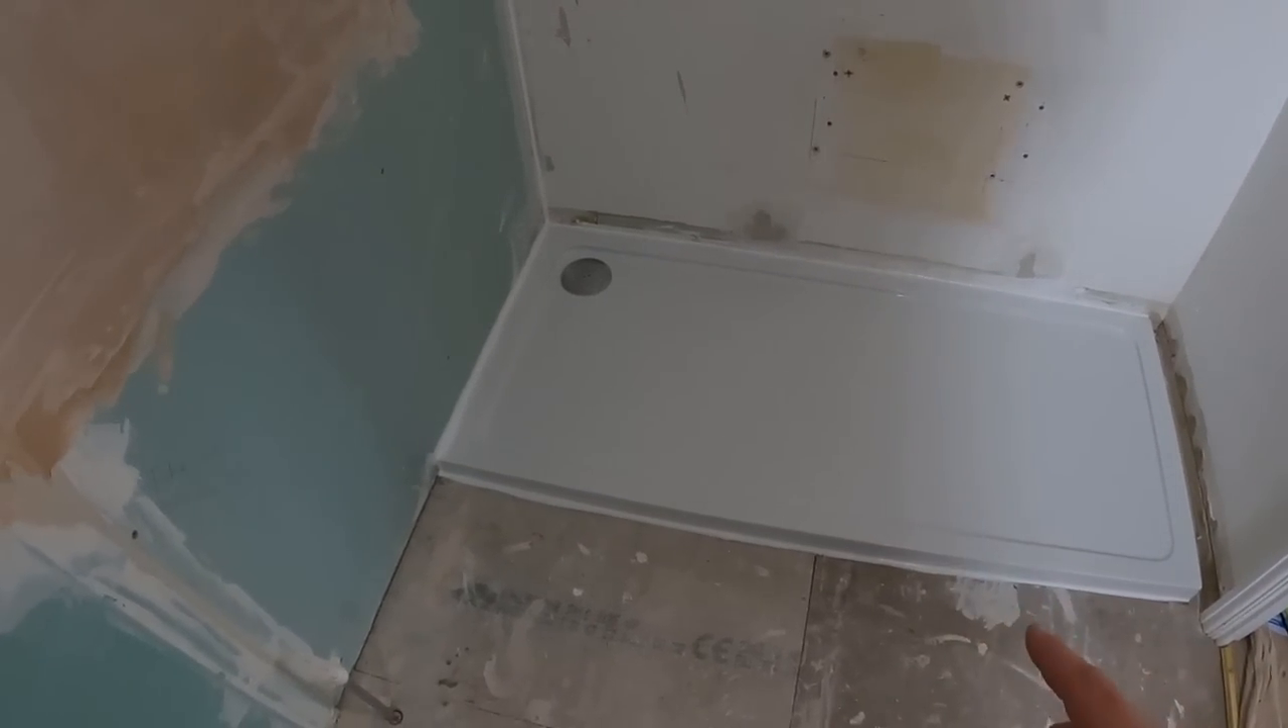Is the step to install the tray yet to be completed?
No.